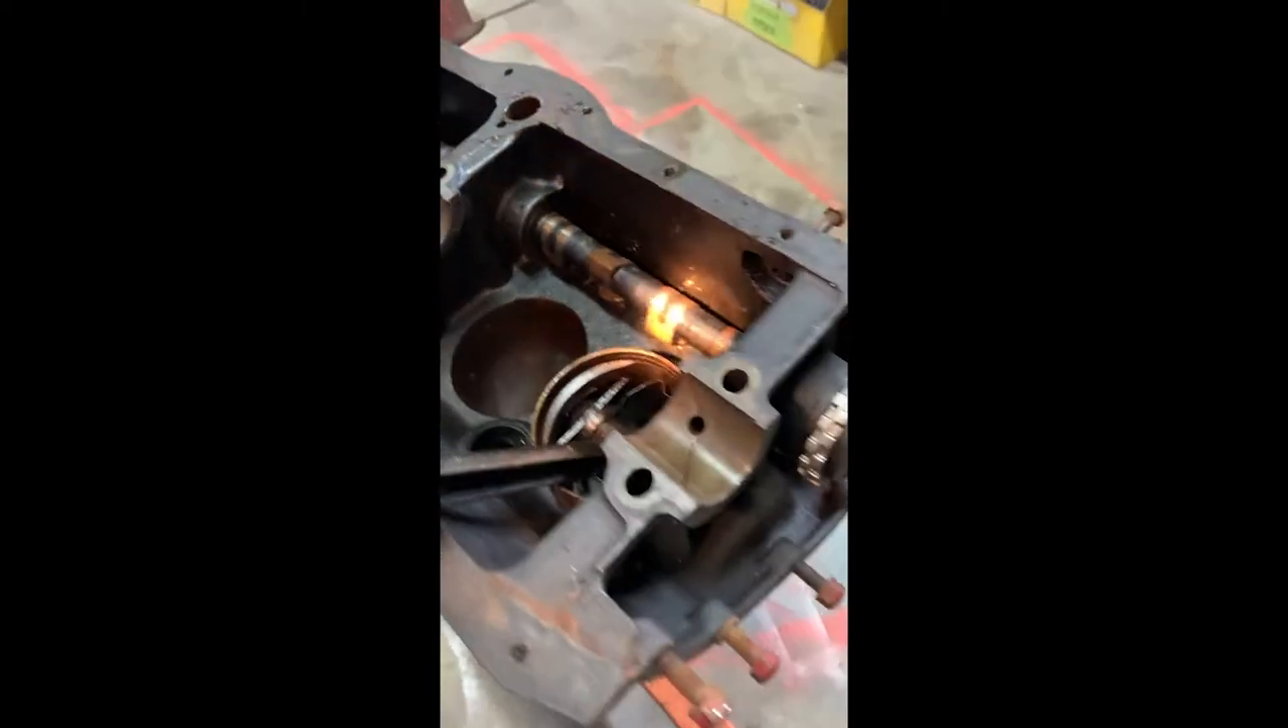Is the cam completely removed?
No.